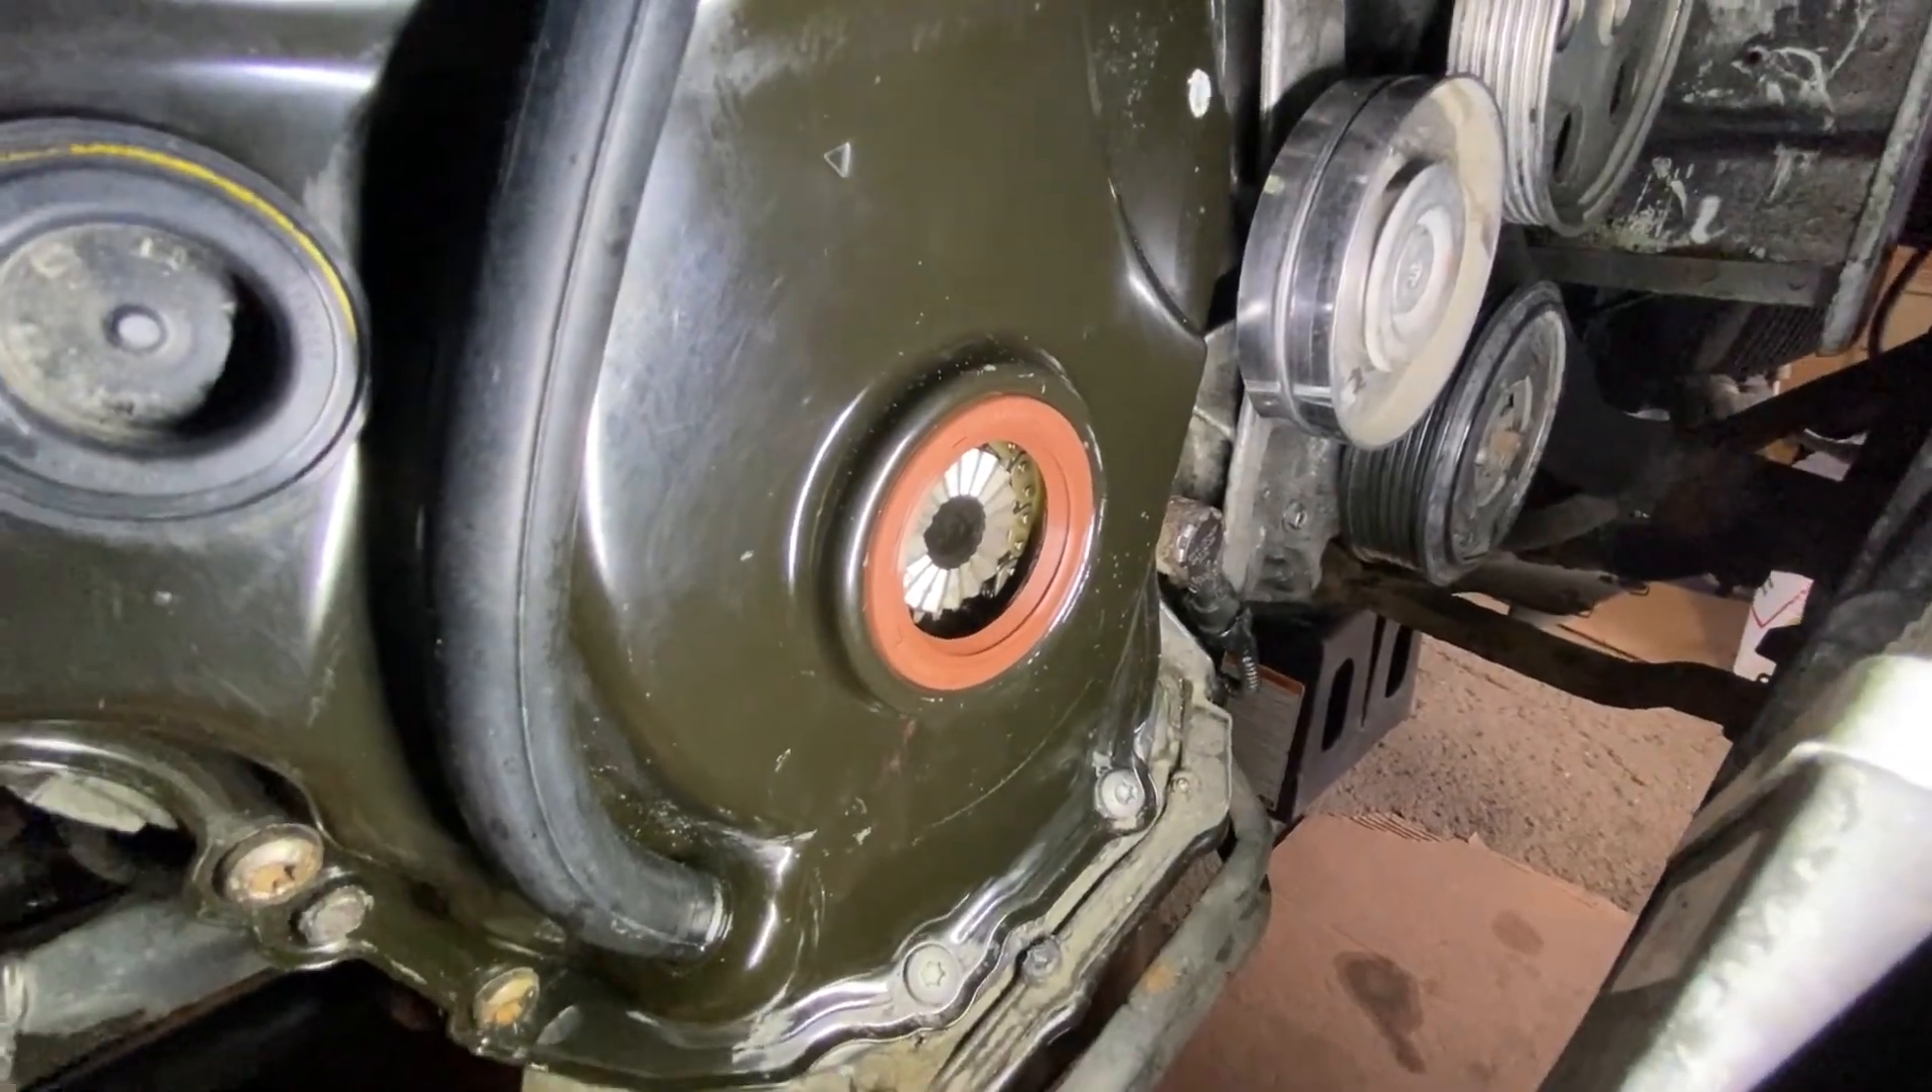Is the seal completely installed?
Yes.